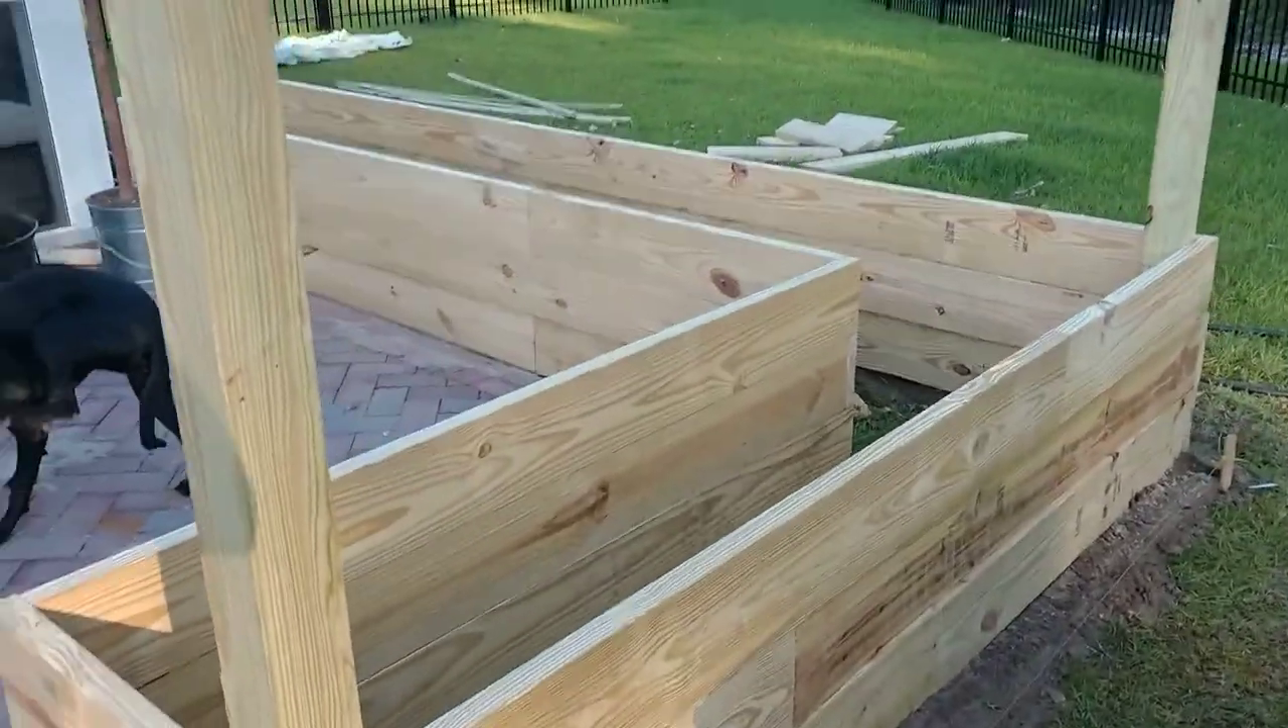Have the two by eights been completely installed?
Yes.